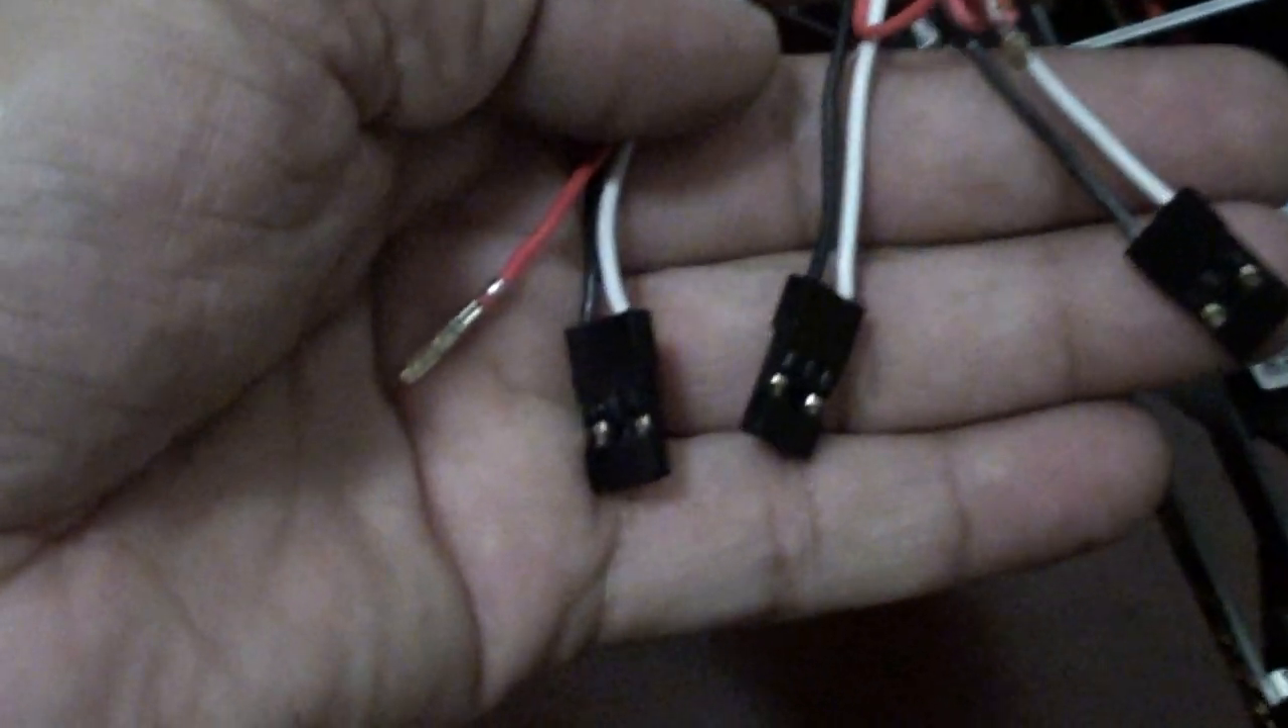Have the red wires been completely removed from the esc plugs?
Yes.